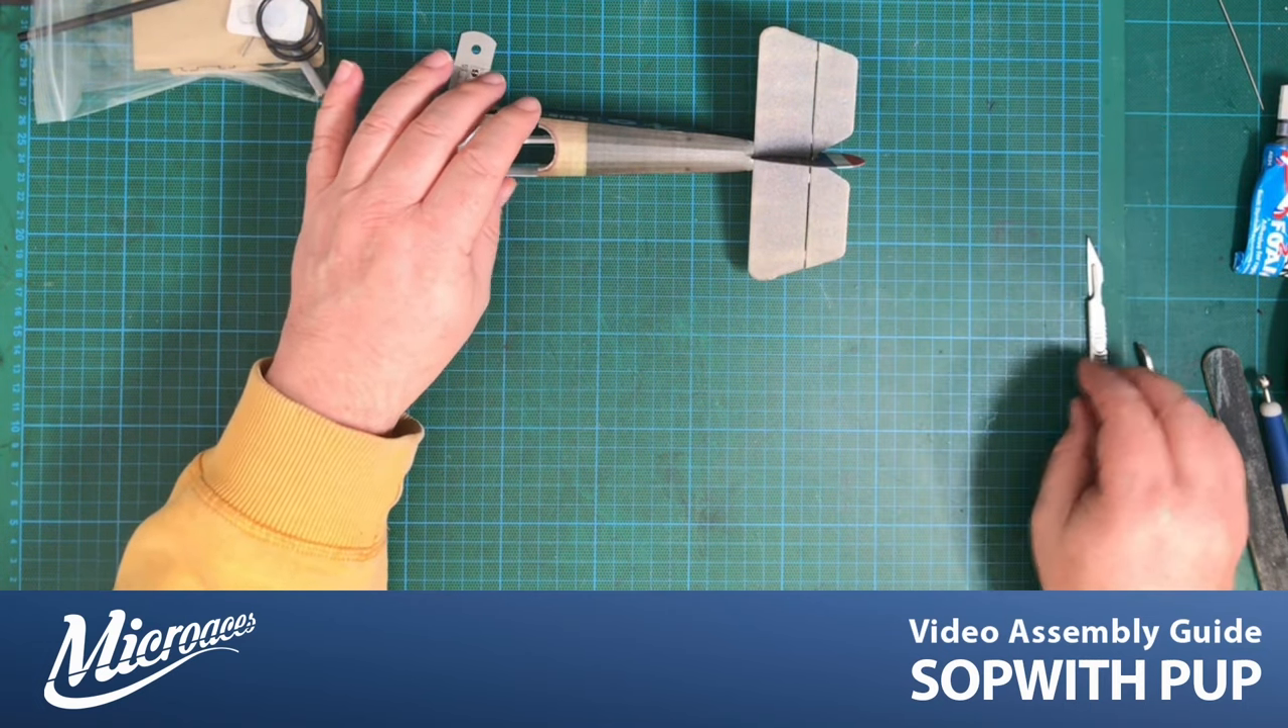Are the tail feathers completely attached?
Yes.